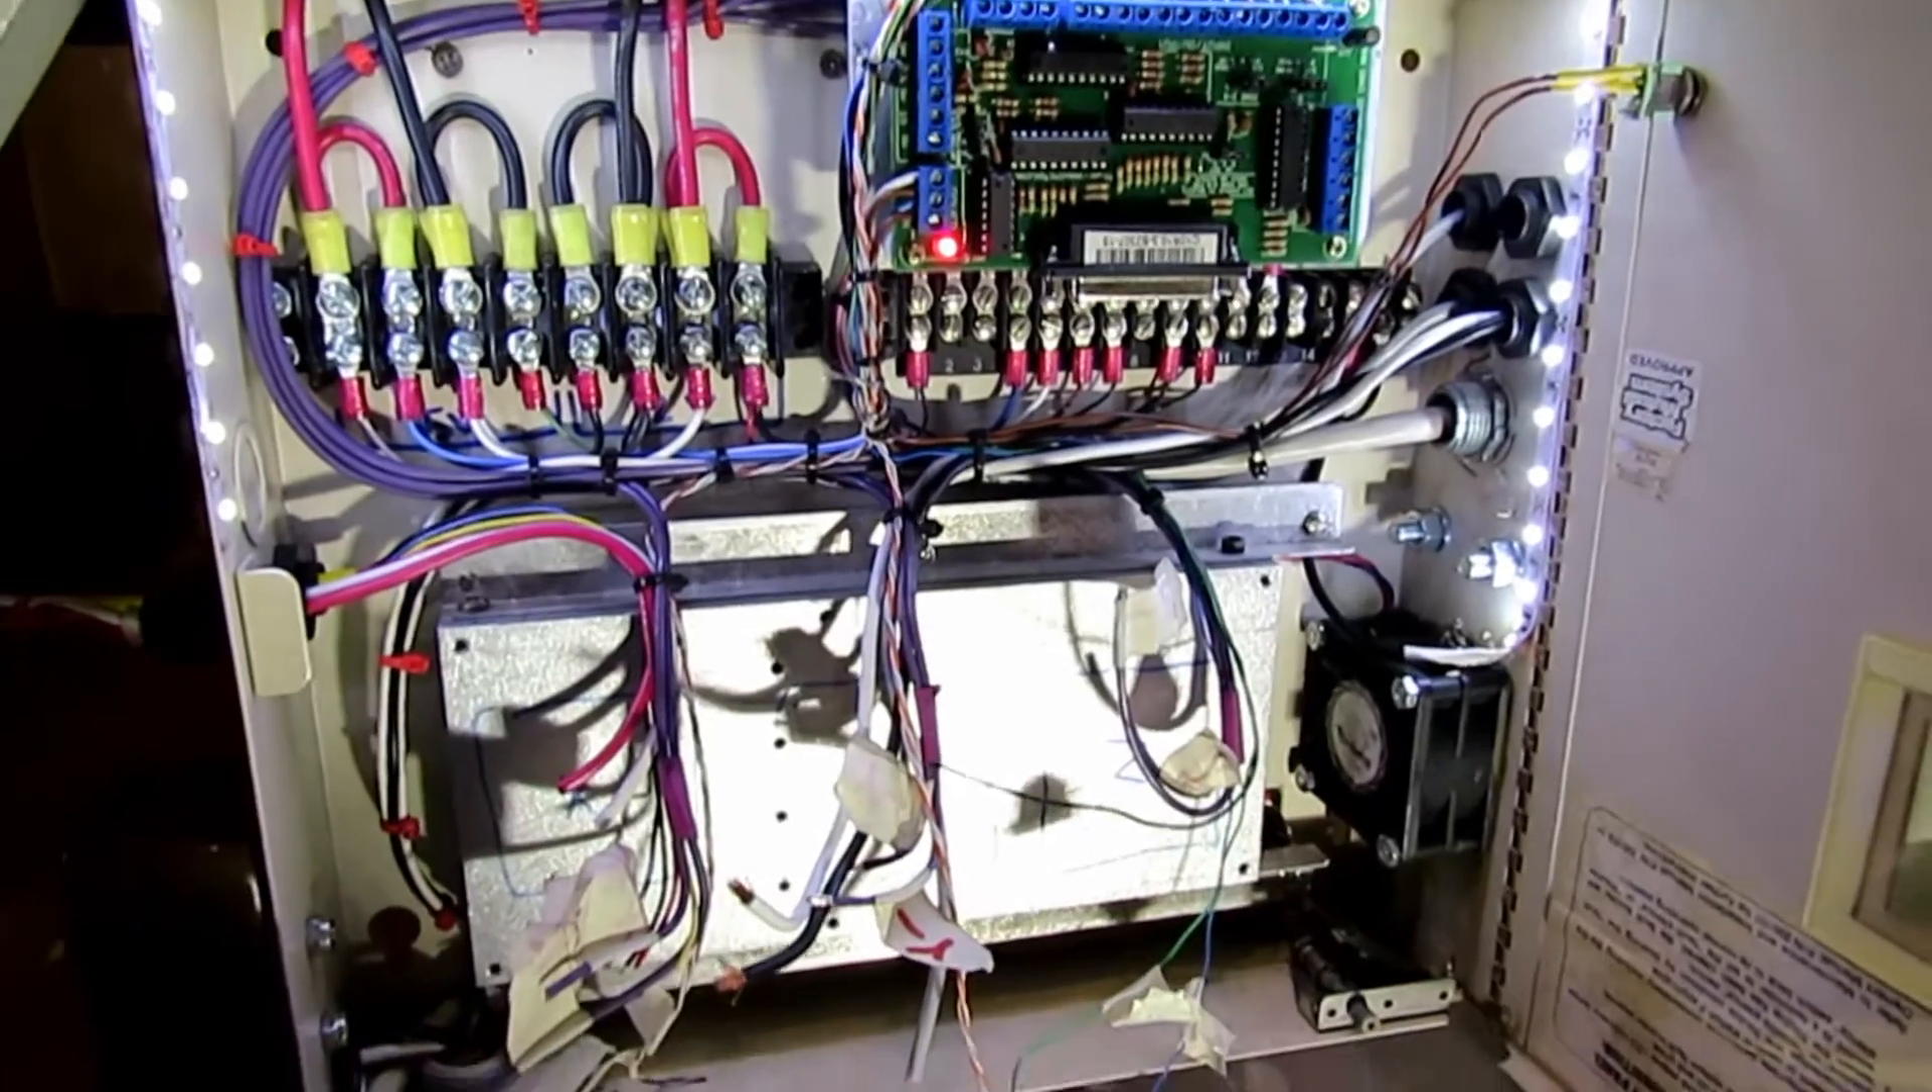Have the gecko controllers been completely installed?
No.